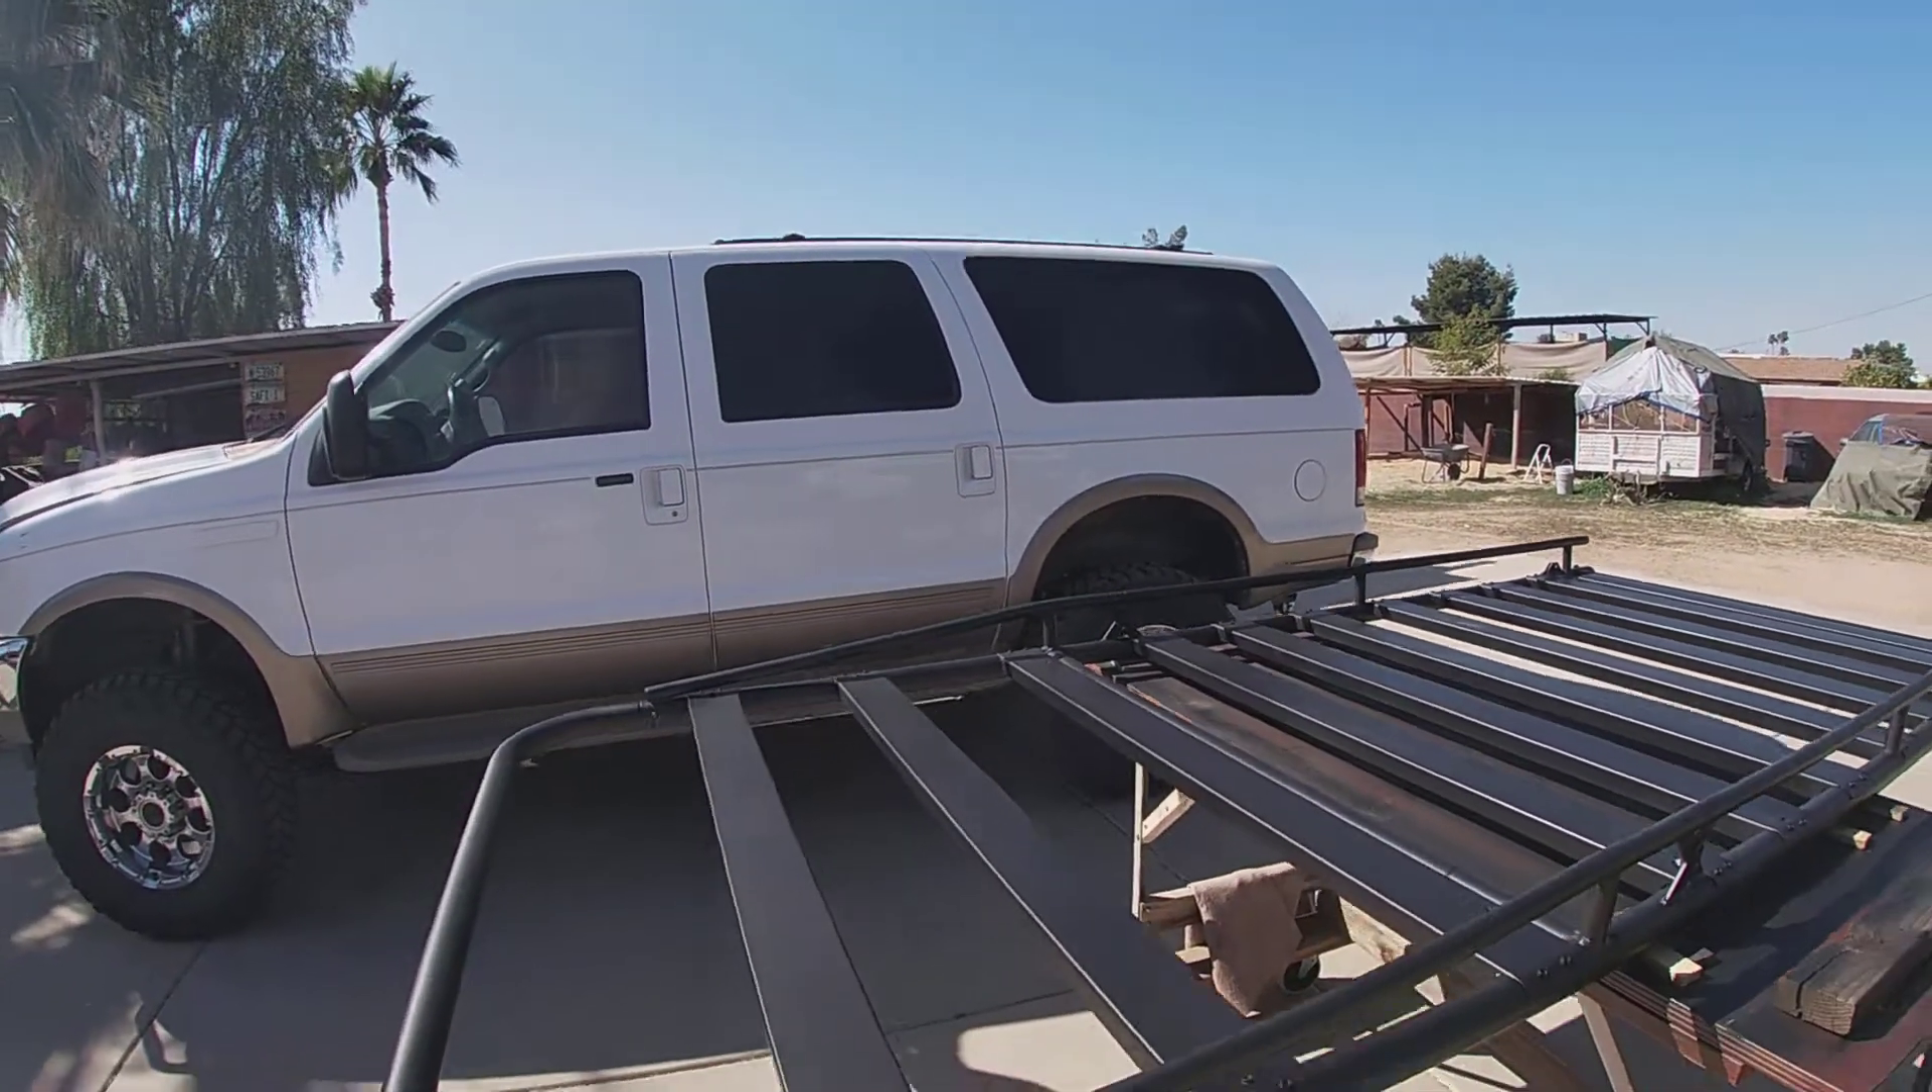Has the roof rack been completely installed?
No.